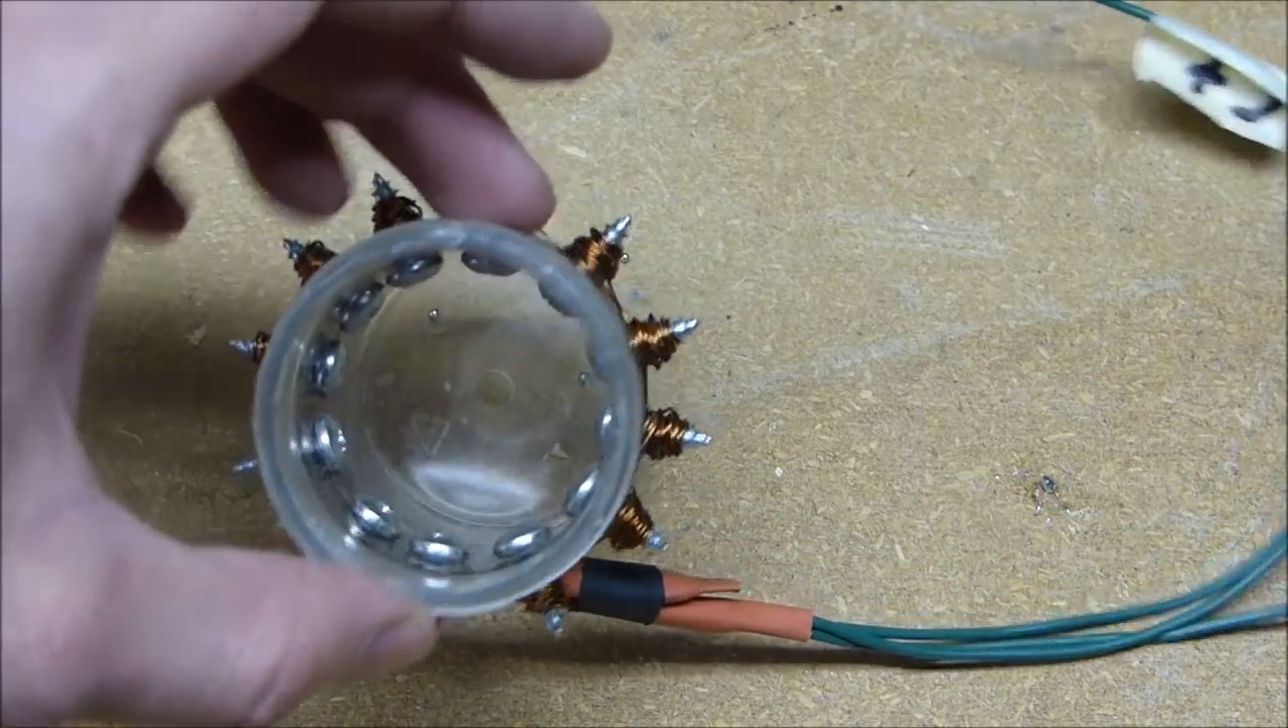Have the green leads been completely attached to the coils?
Yes.